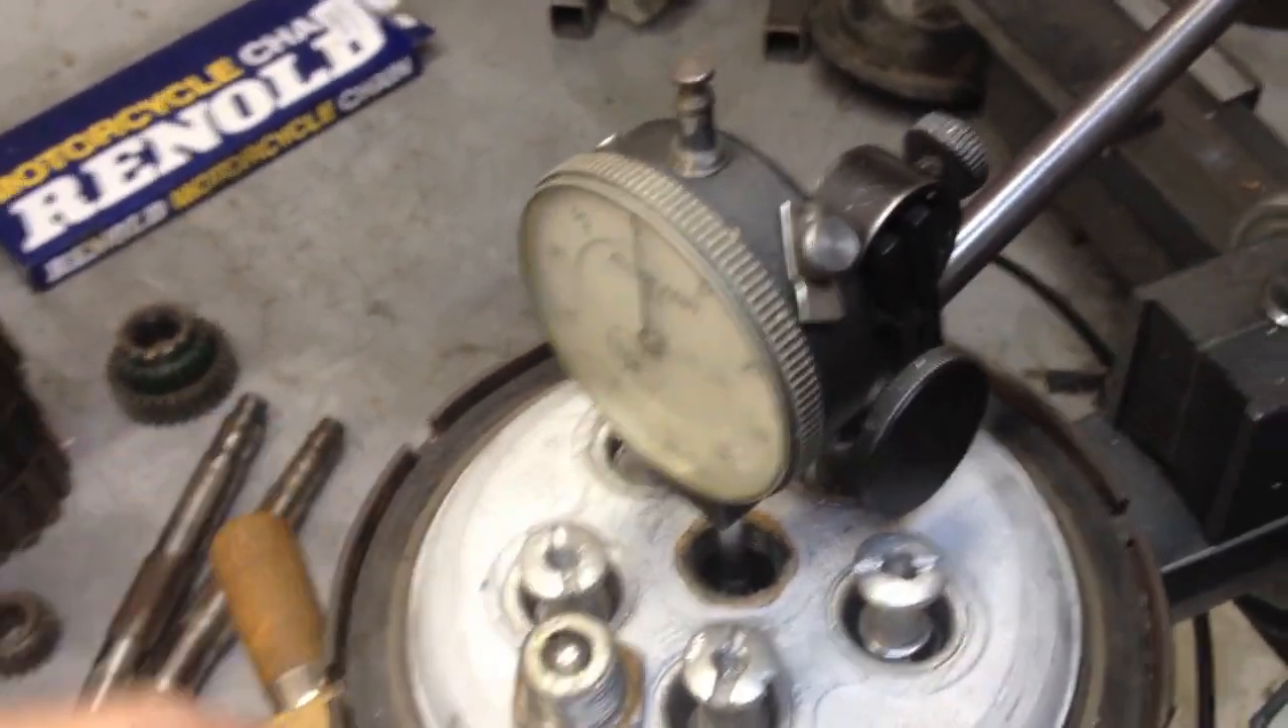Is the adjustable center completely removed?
Yes.